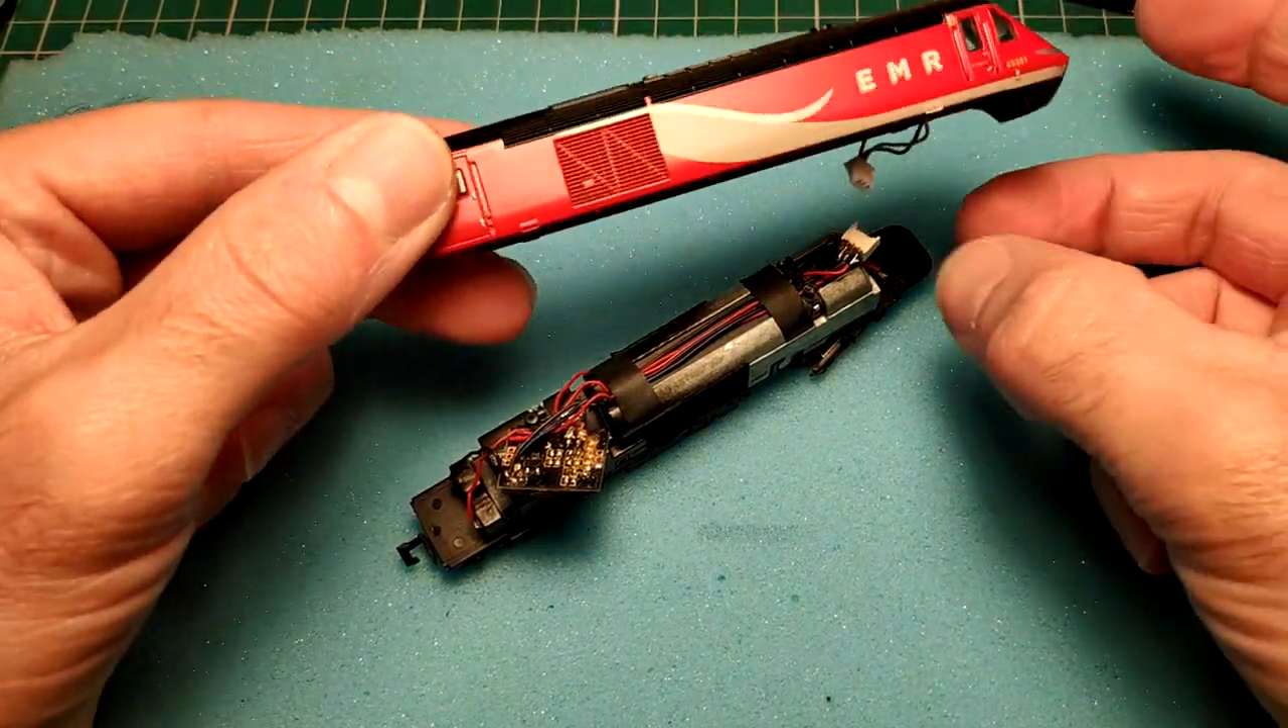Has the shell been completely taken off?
Yes.